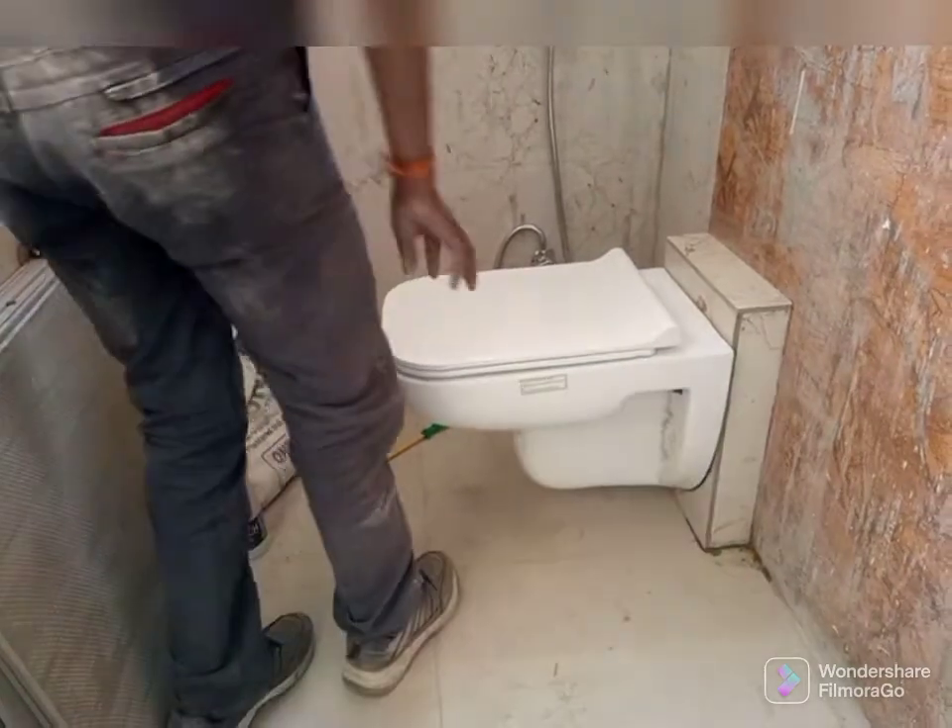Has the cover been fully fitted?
Yes.